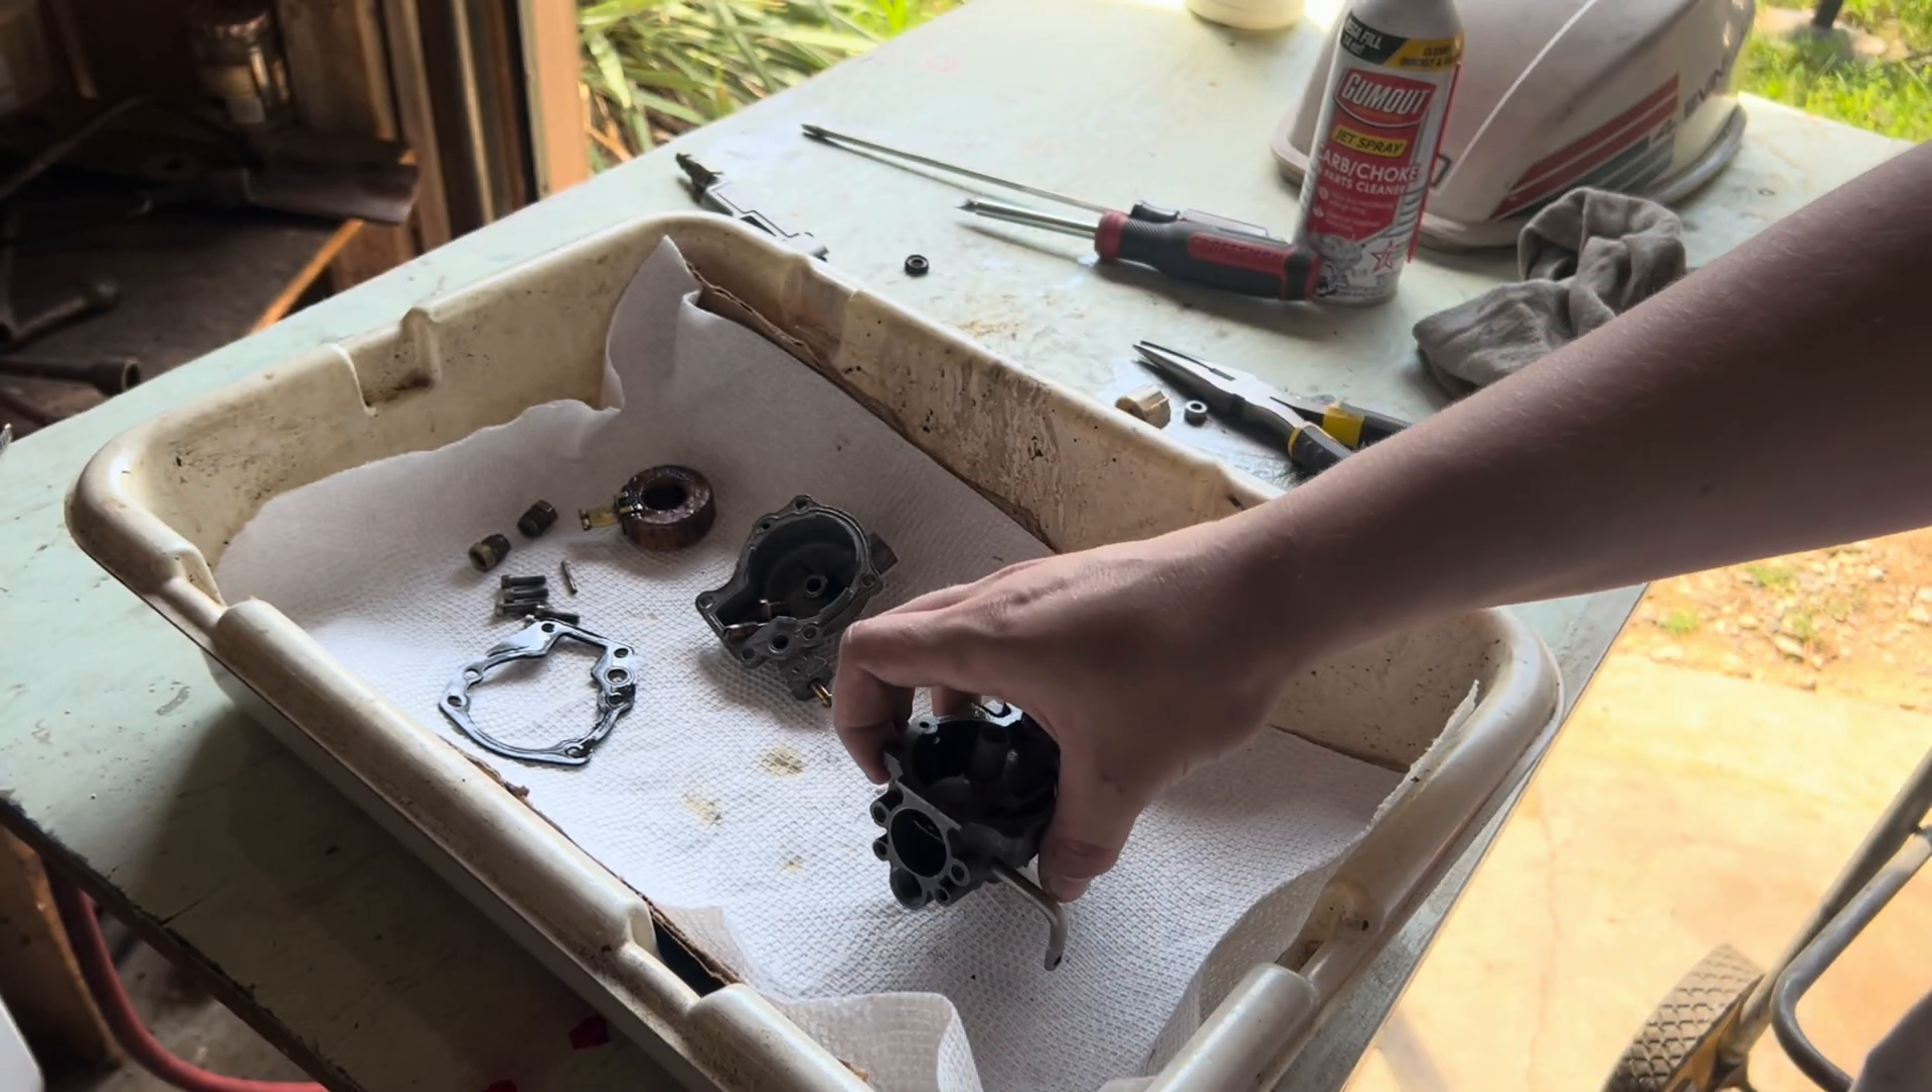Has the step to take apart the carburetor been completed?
Yes.